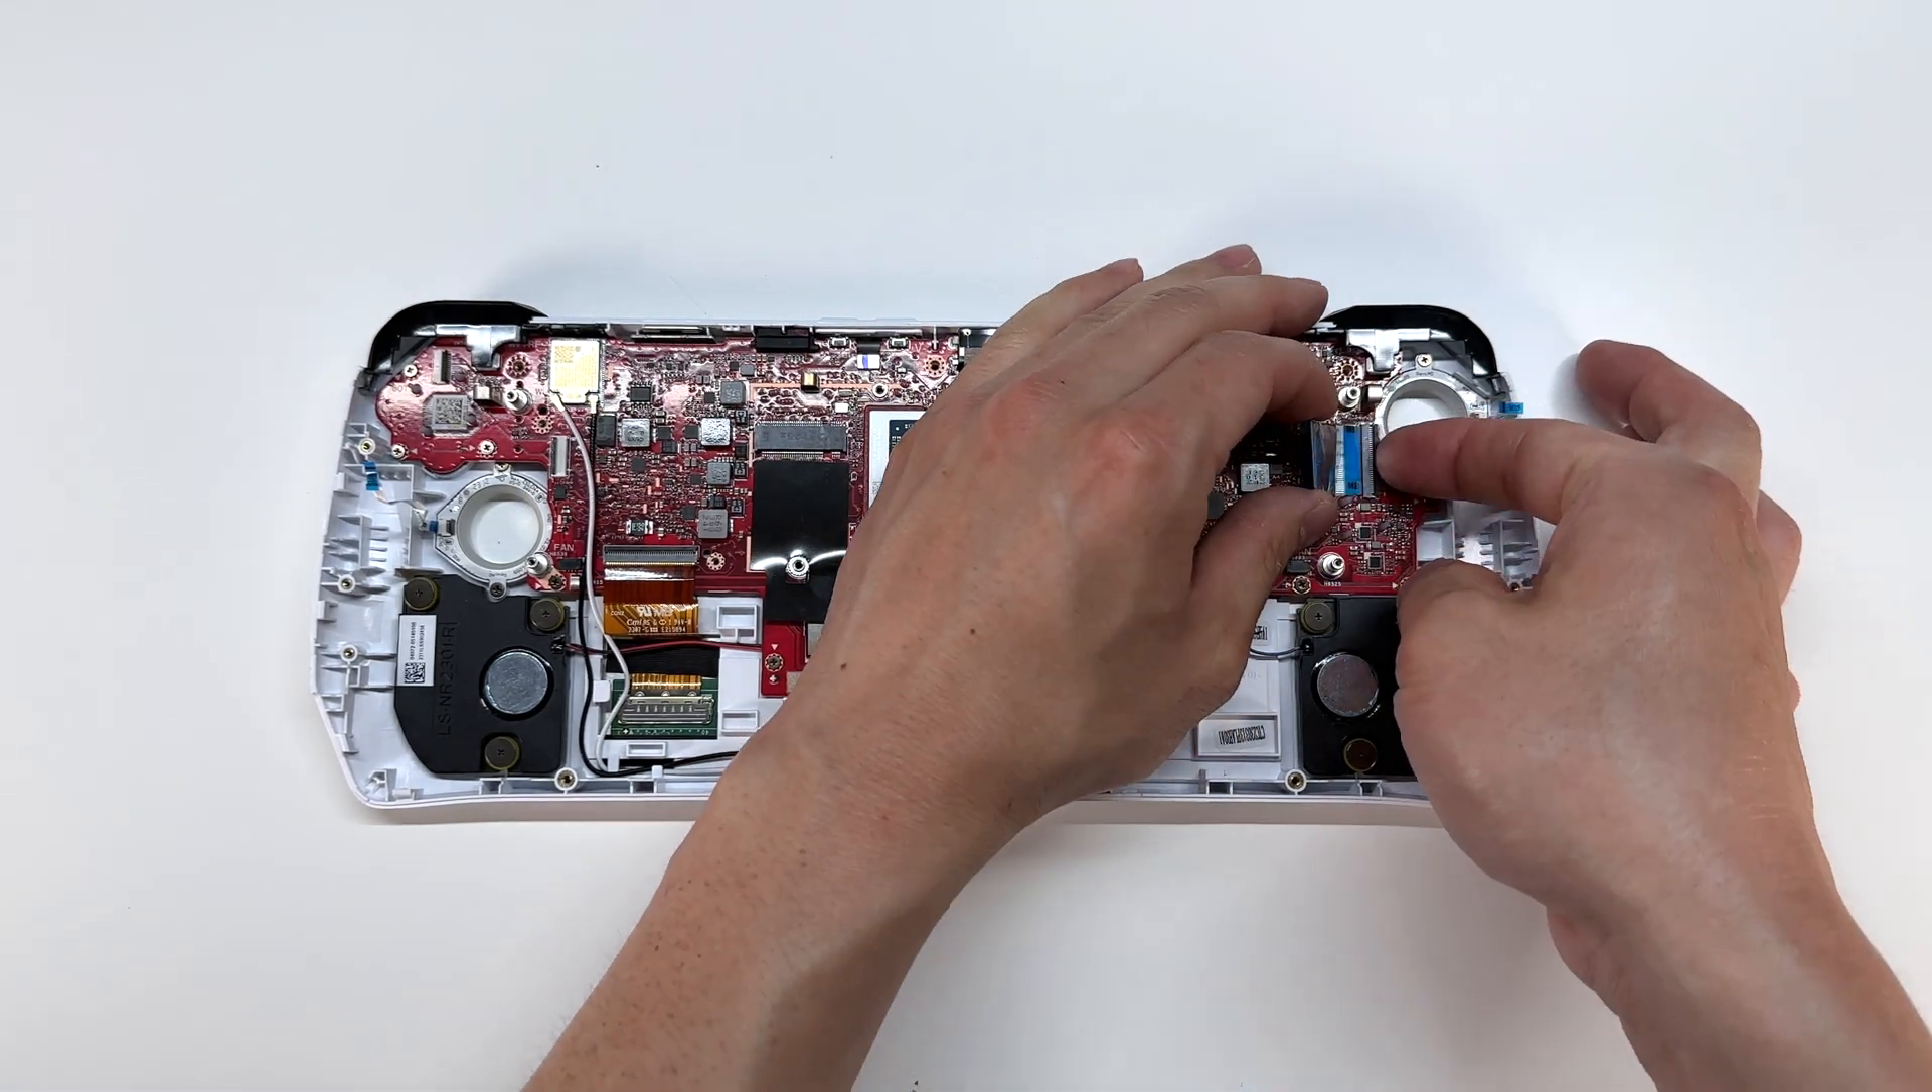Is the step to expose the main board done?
Yes.